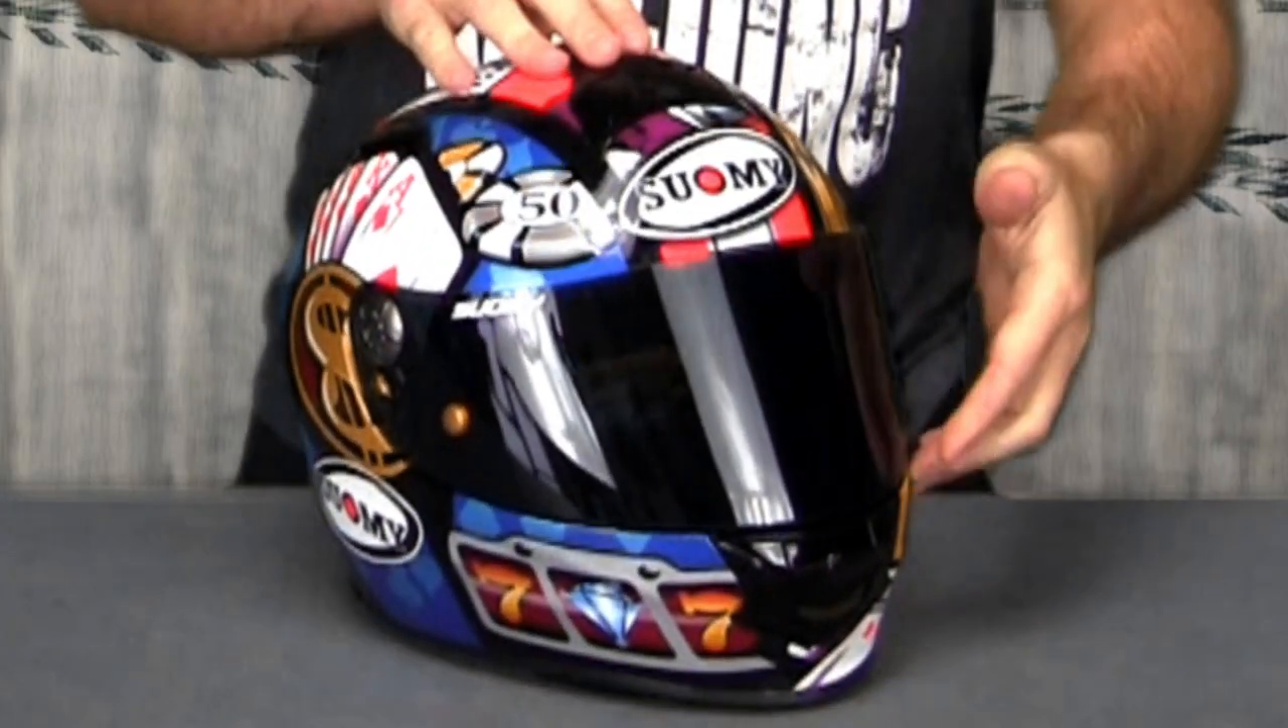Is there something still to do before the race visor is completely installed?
No.